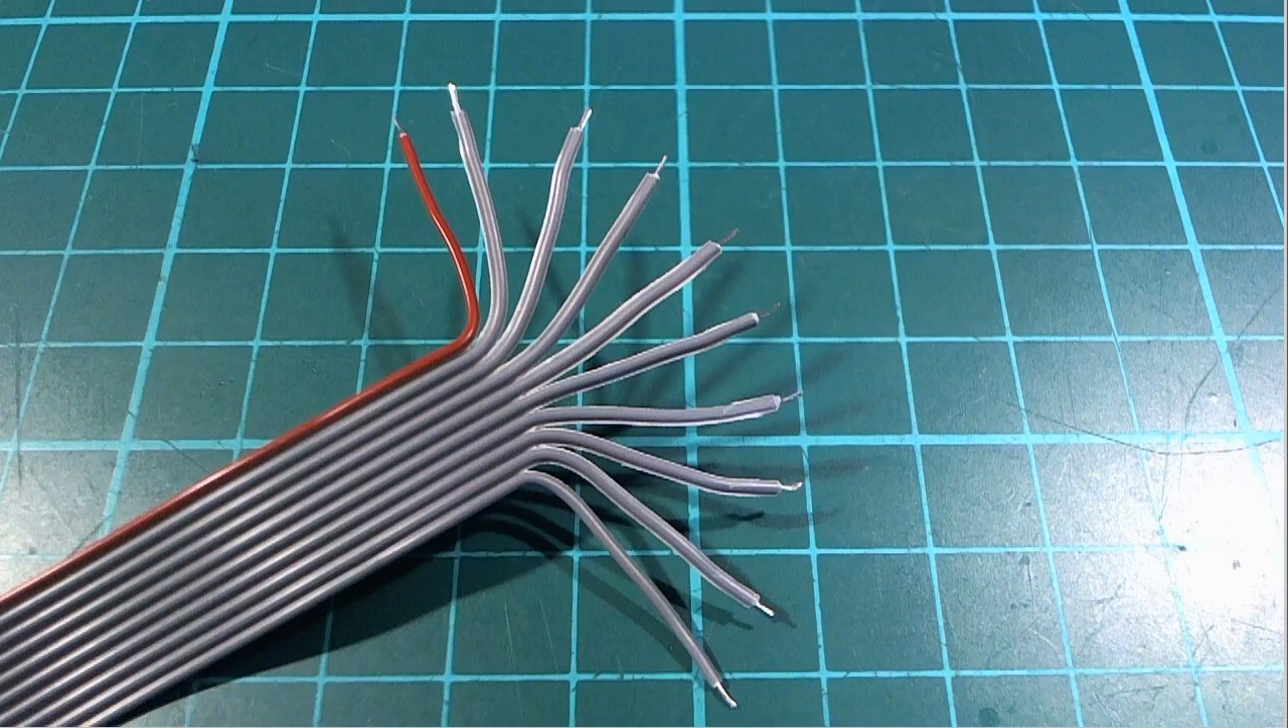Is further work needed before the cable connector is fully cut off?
No.